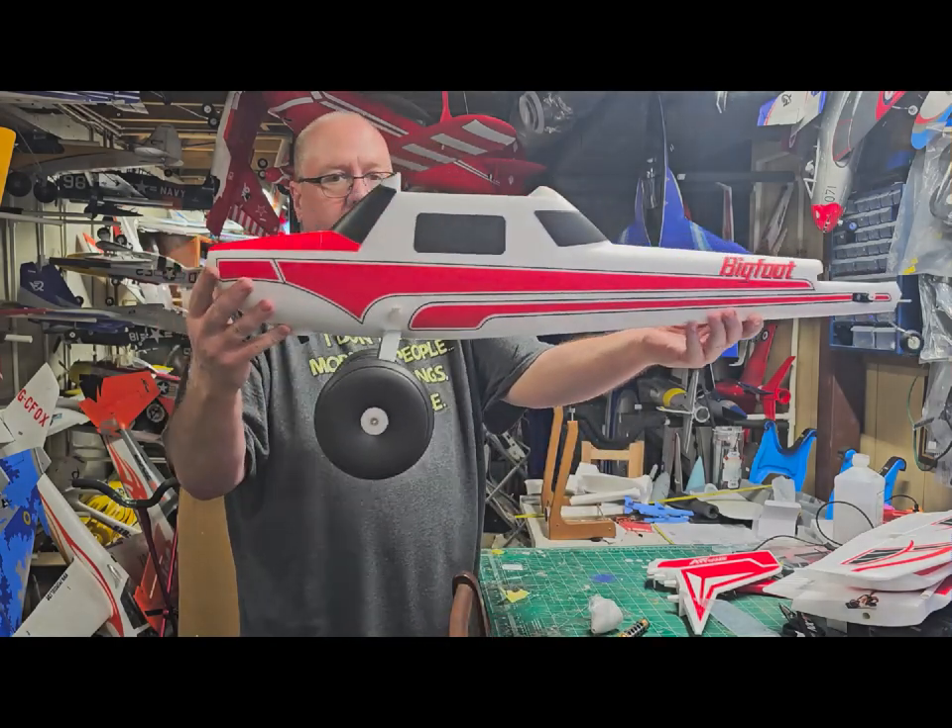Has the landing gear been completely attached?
Yes.